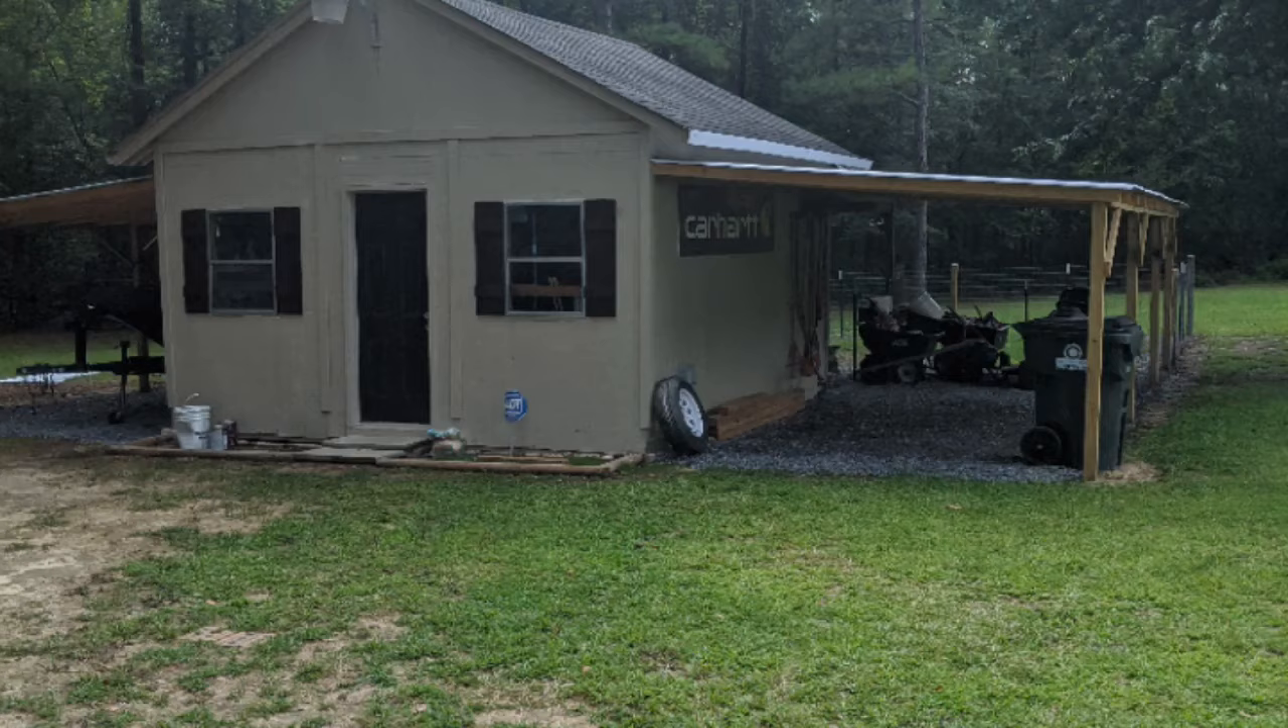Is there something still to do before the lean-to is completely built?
No.